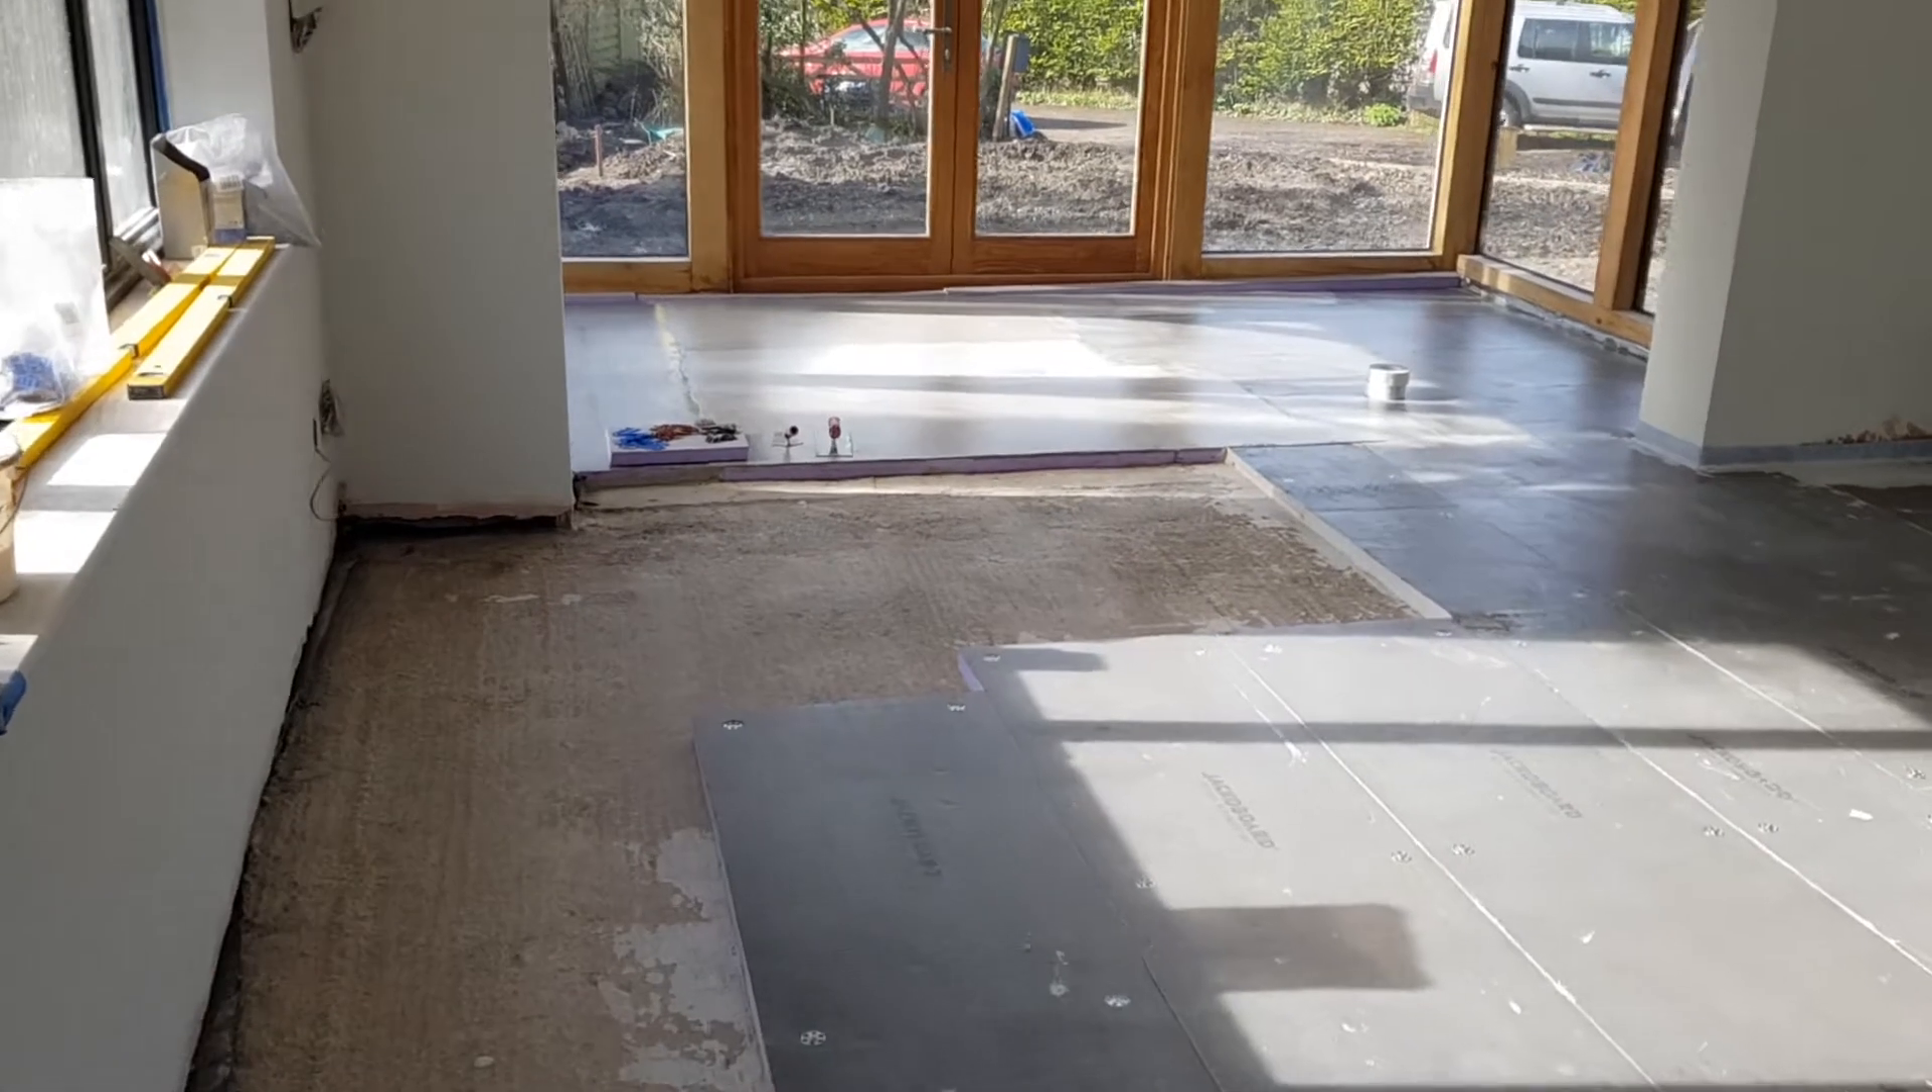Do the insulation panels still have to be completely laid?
Yes.